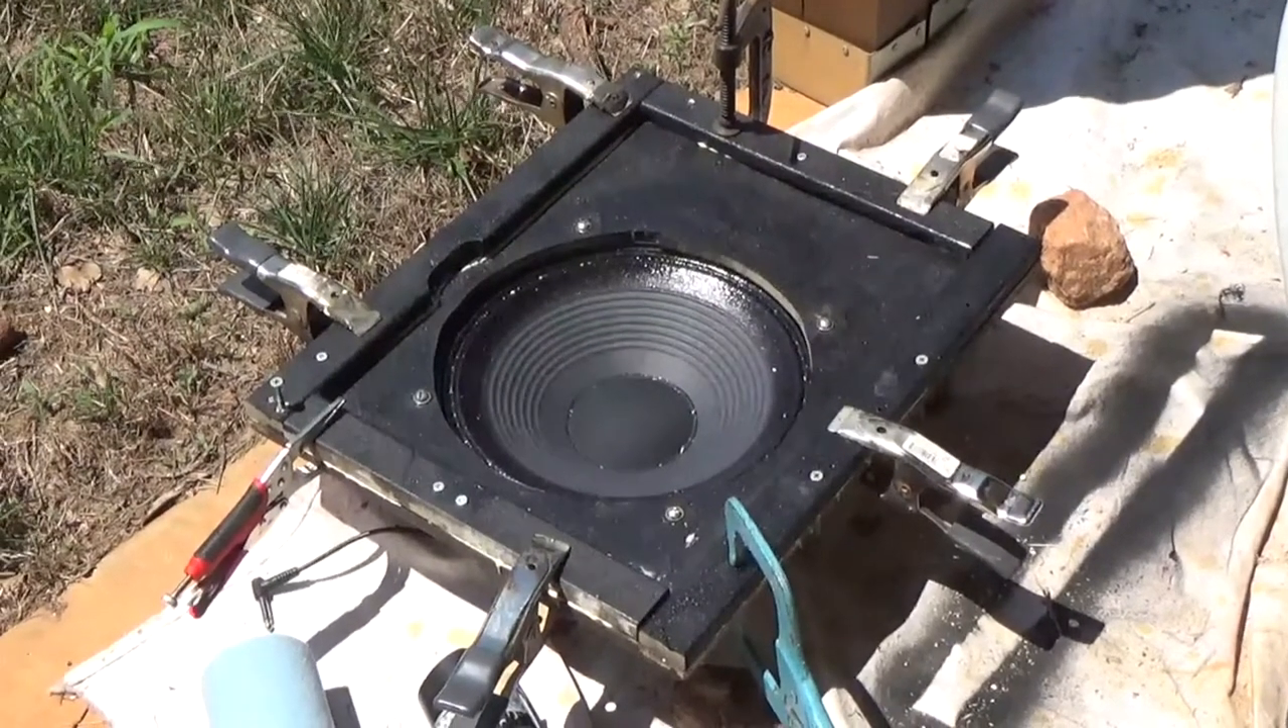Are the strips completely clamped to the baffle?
Yes.